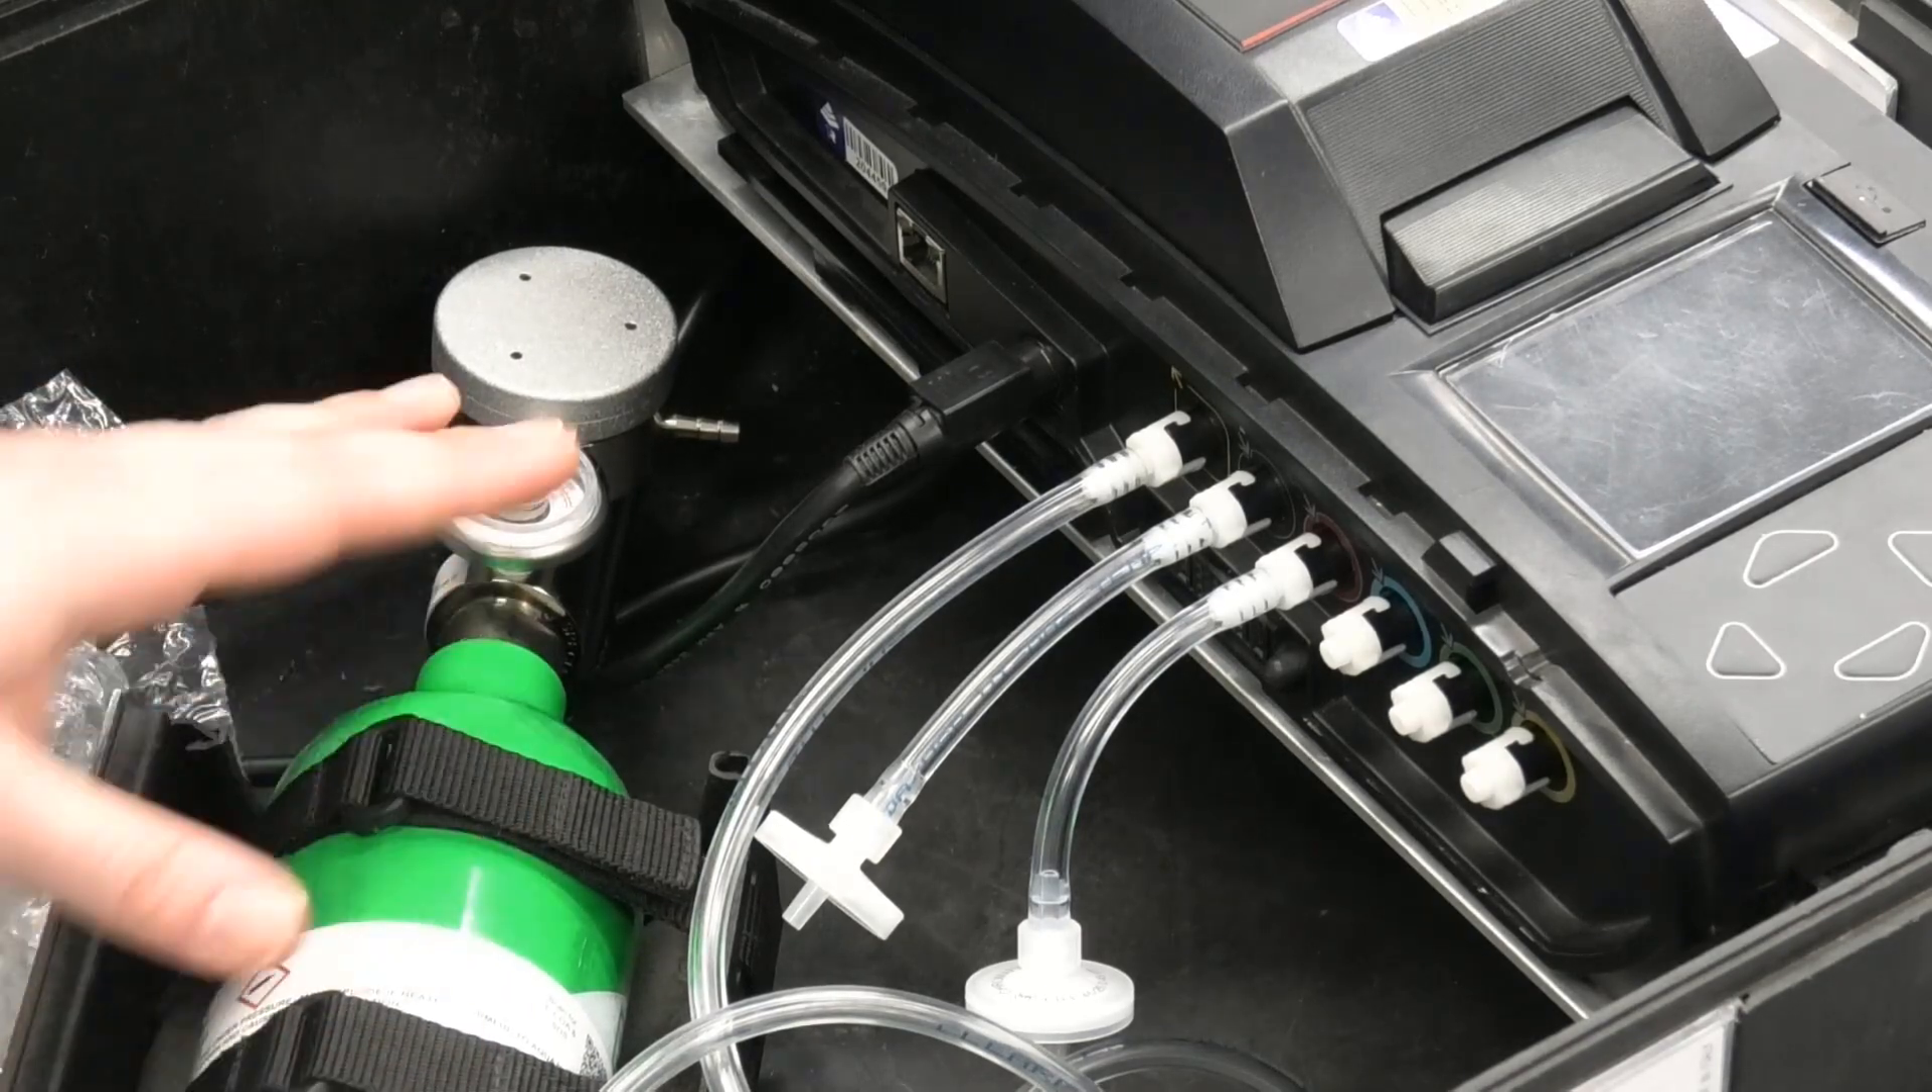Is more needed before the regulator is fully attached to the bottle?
No.